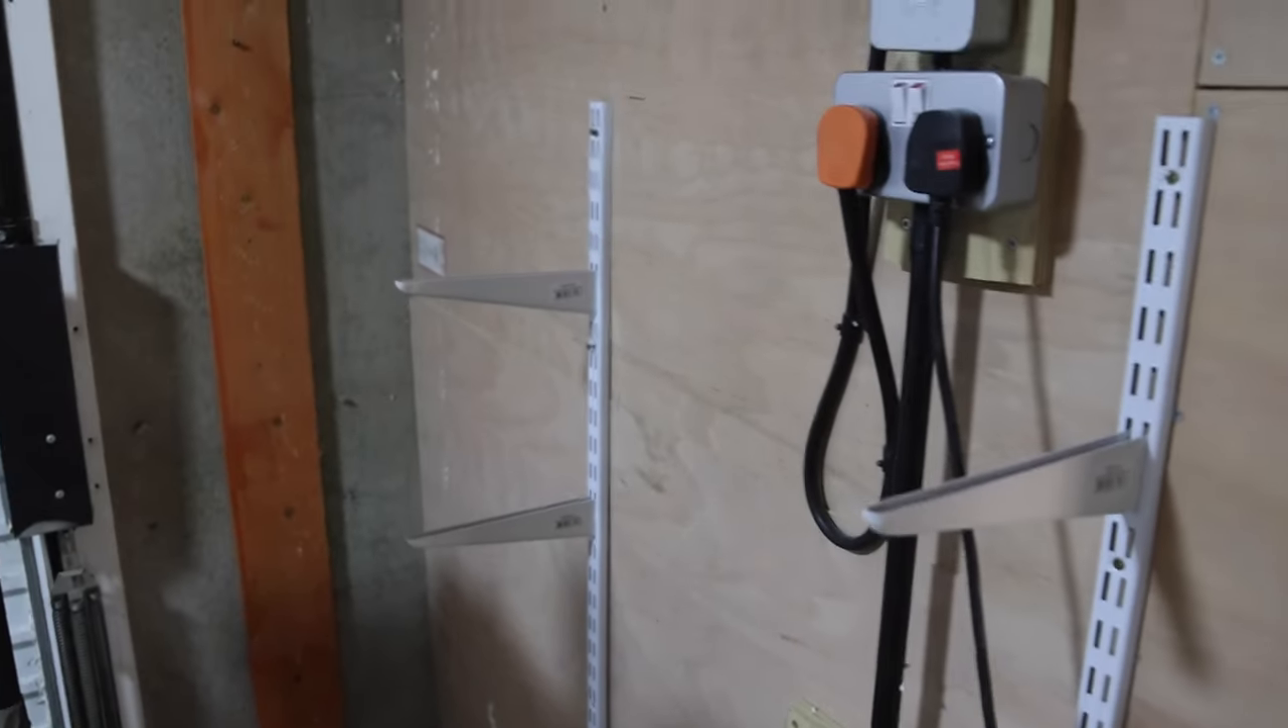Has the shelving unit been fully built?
No.